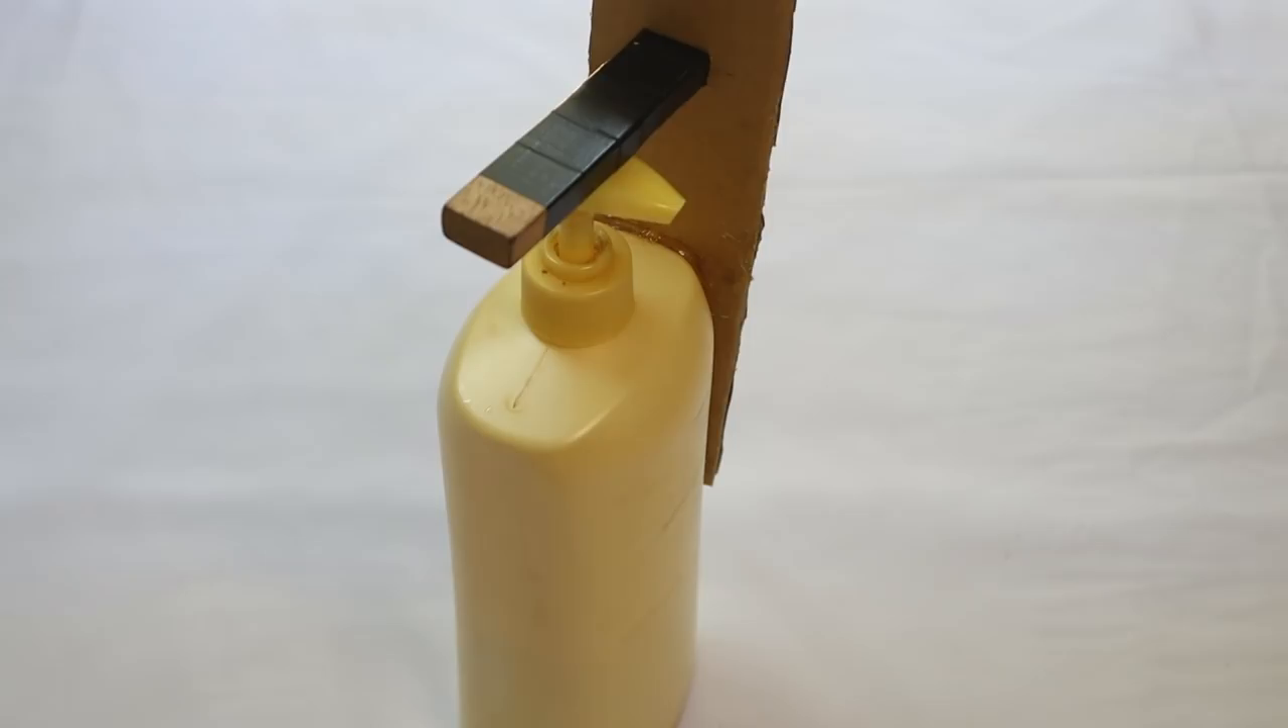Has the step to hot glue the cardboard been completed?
Yes.